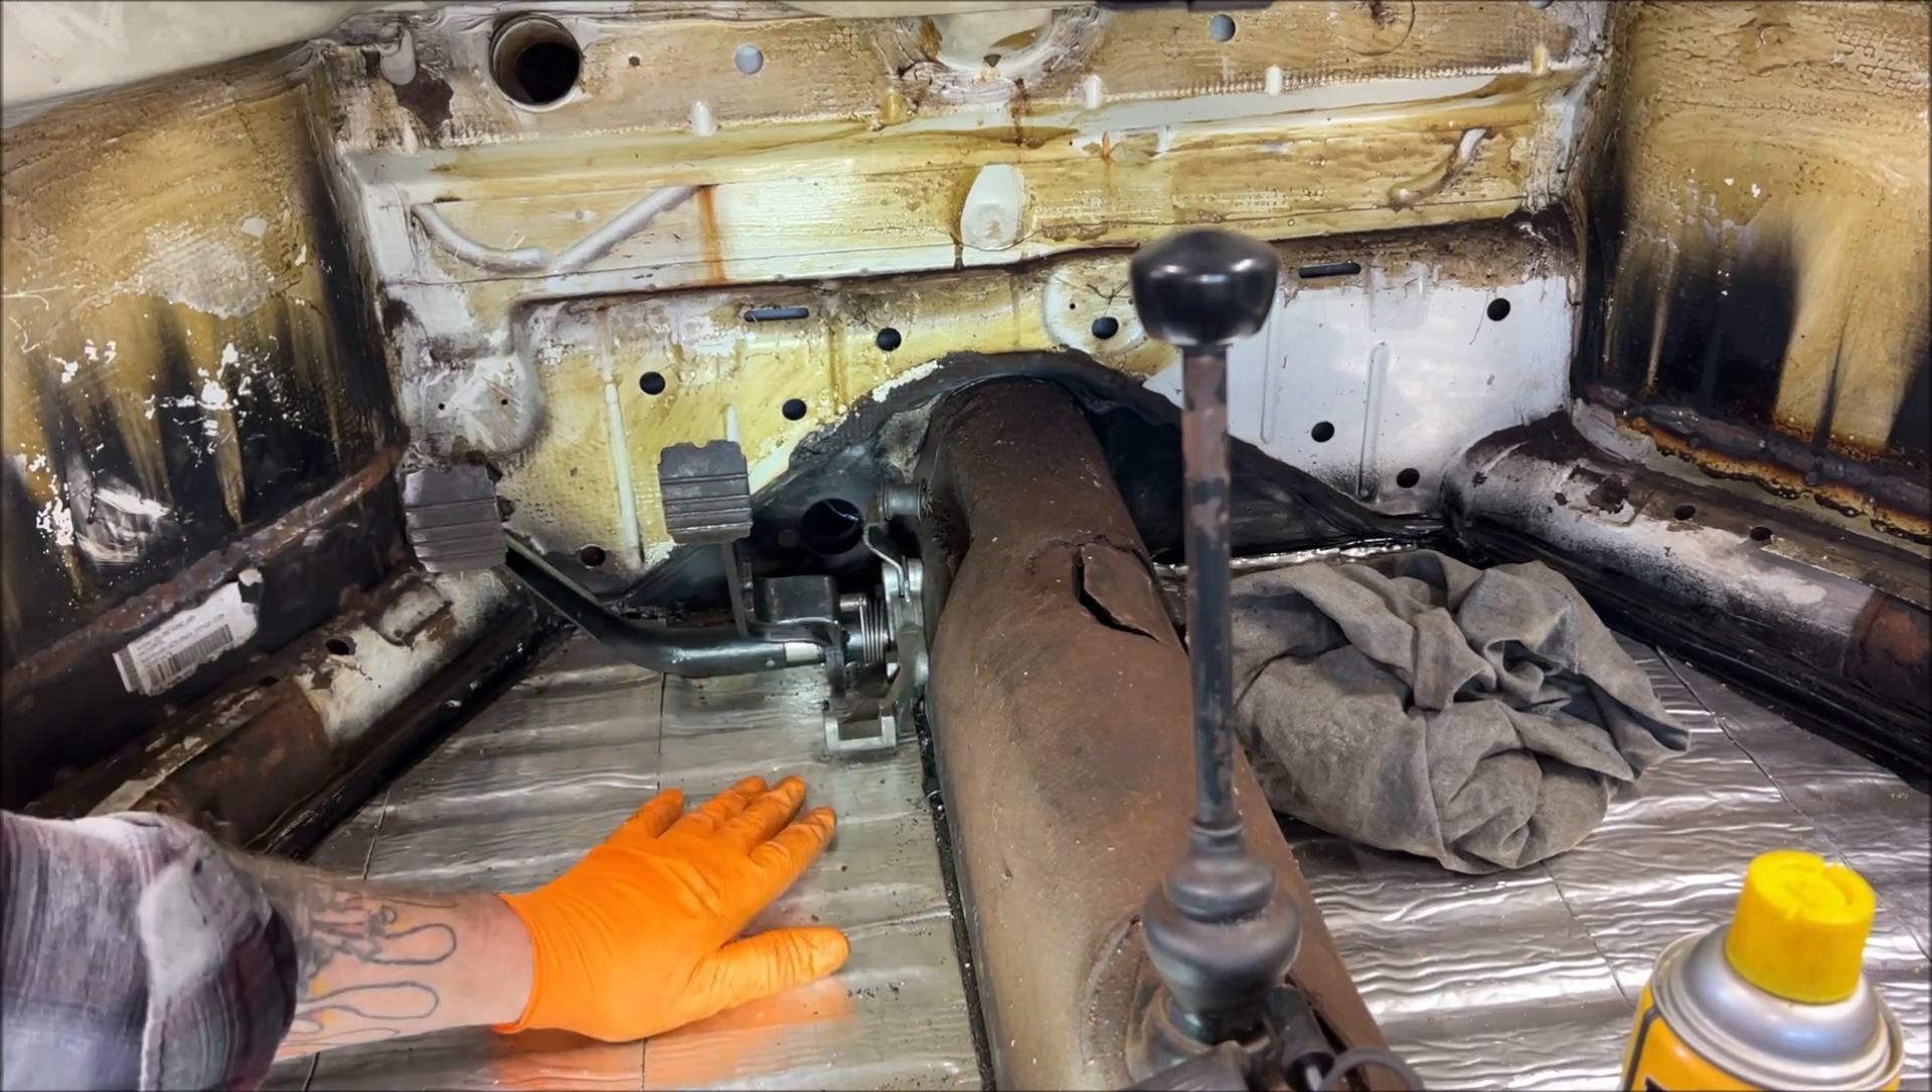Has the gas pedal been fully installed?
No.